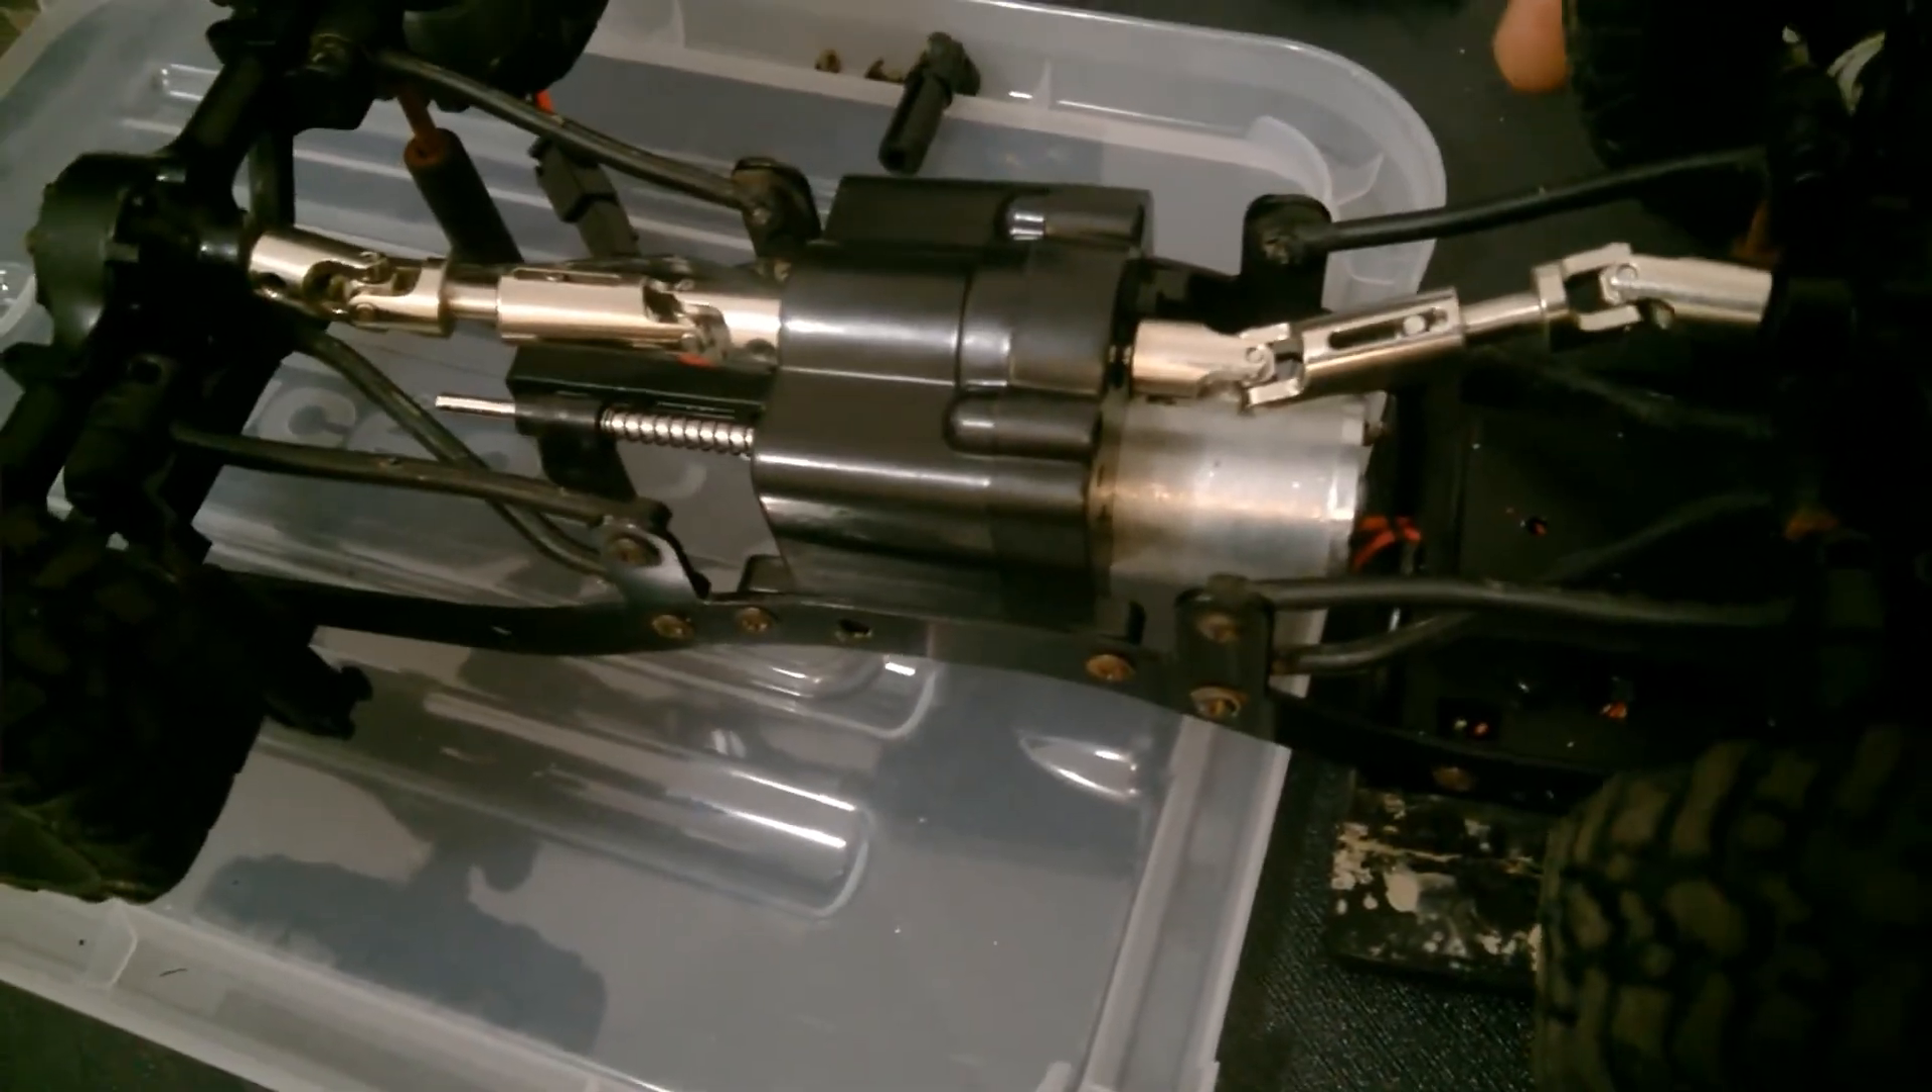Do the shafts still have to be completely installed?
No.